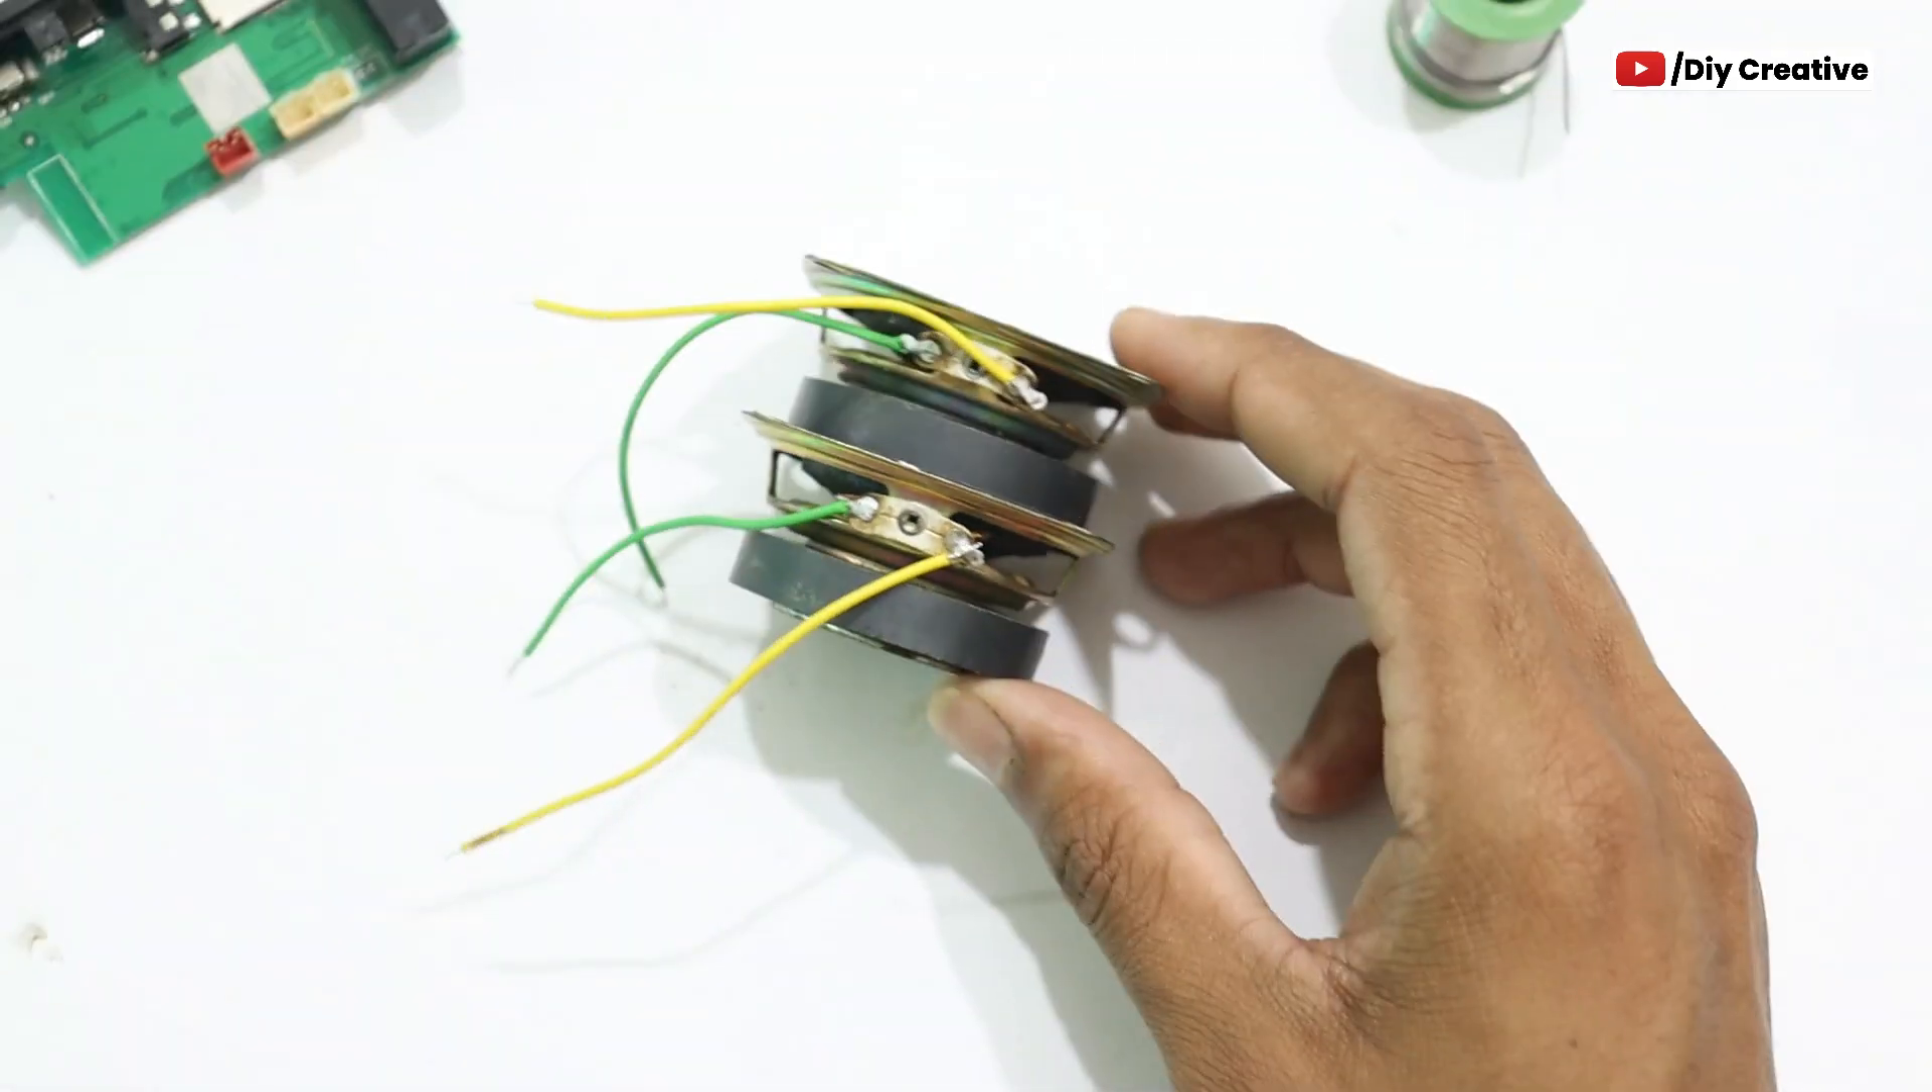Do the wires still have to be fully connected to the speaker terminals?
No.